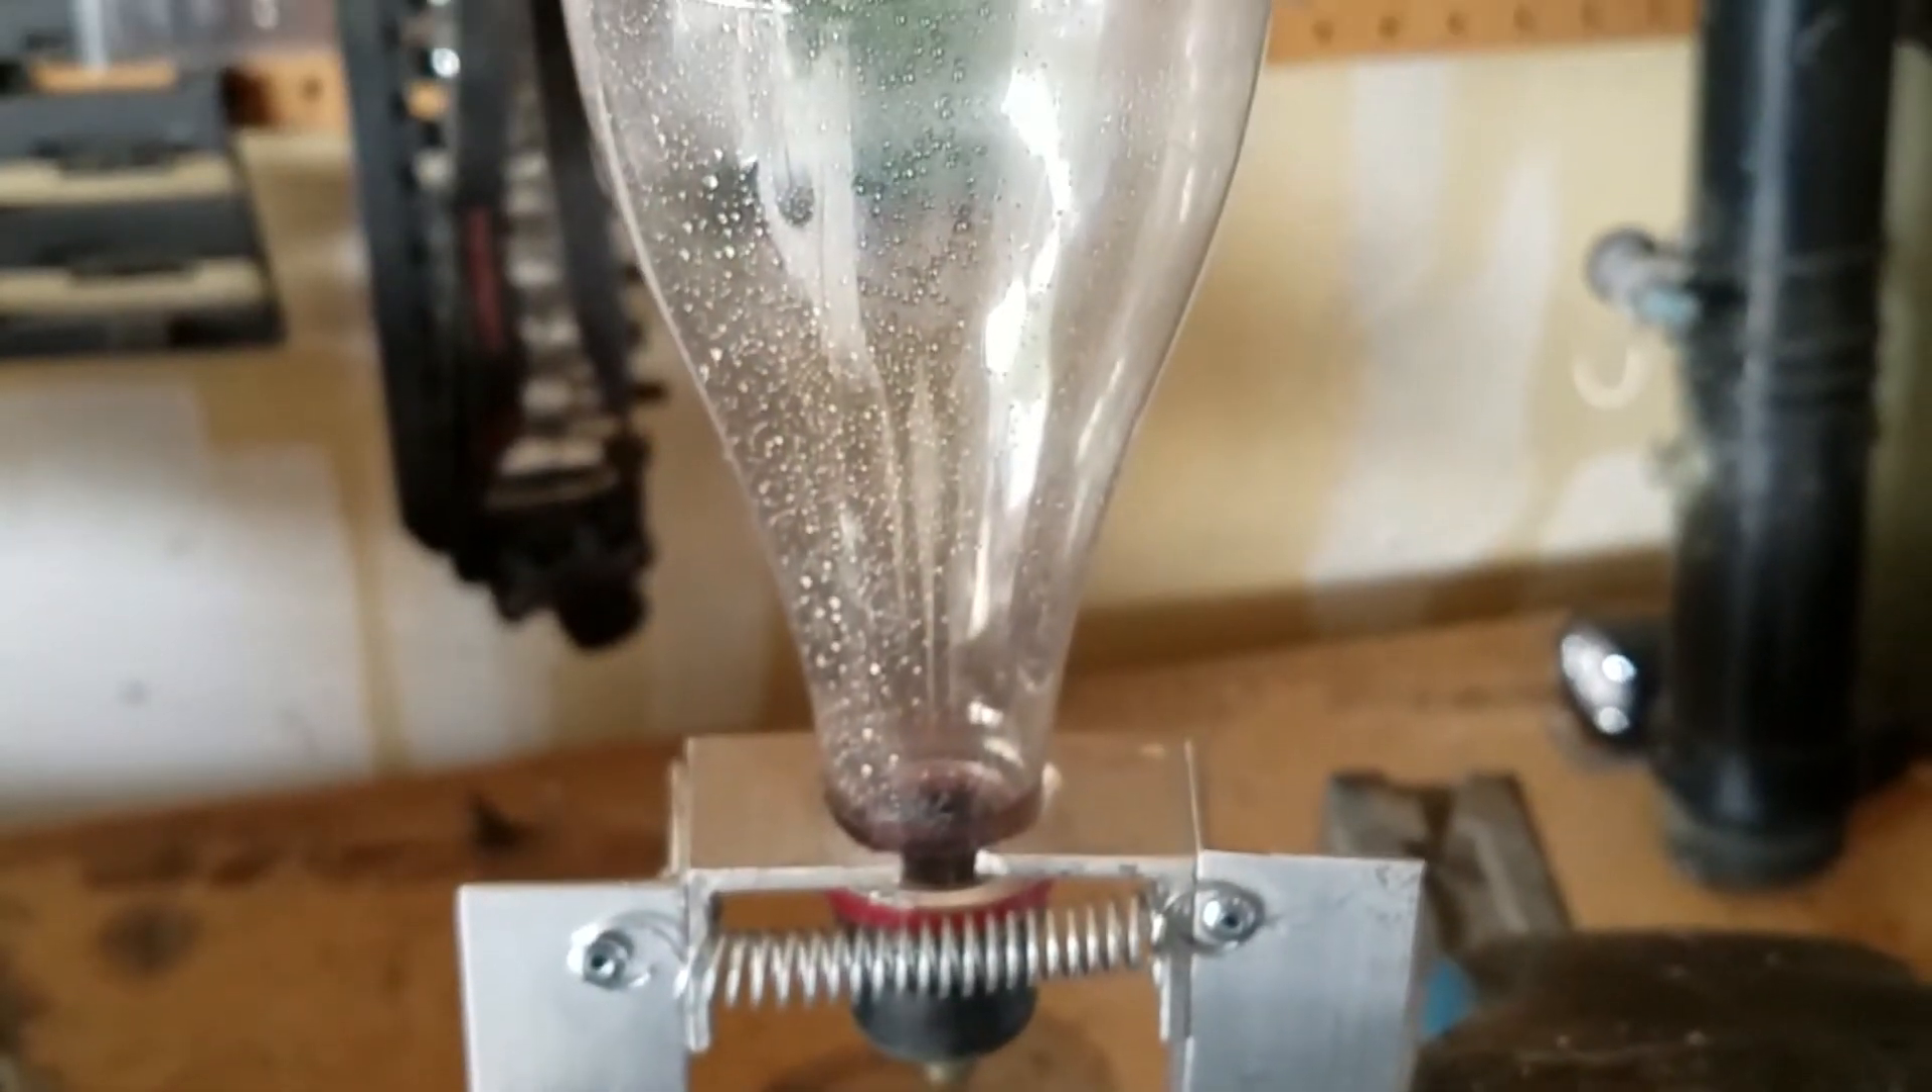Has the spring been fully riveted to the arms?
Yes.